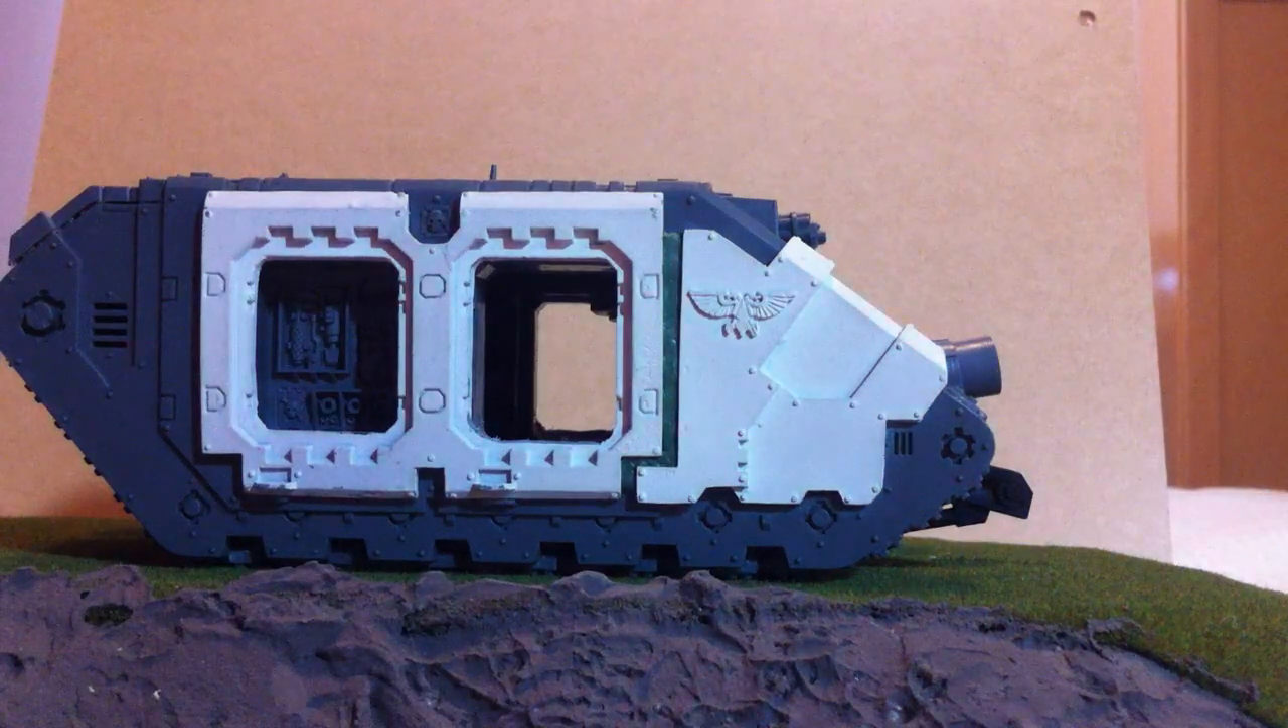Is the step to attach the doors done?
No.